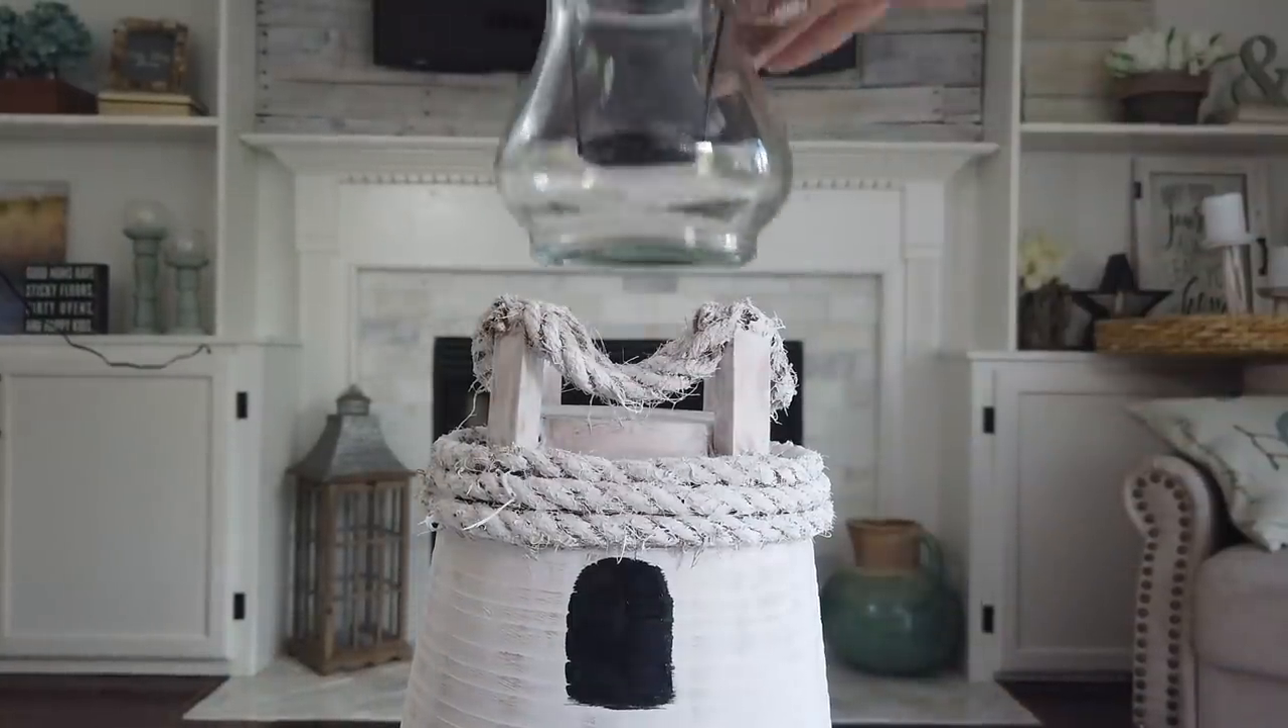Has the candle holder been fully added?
No.